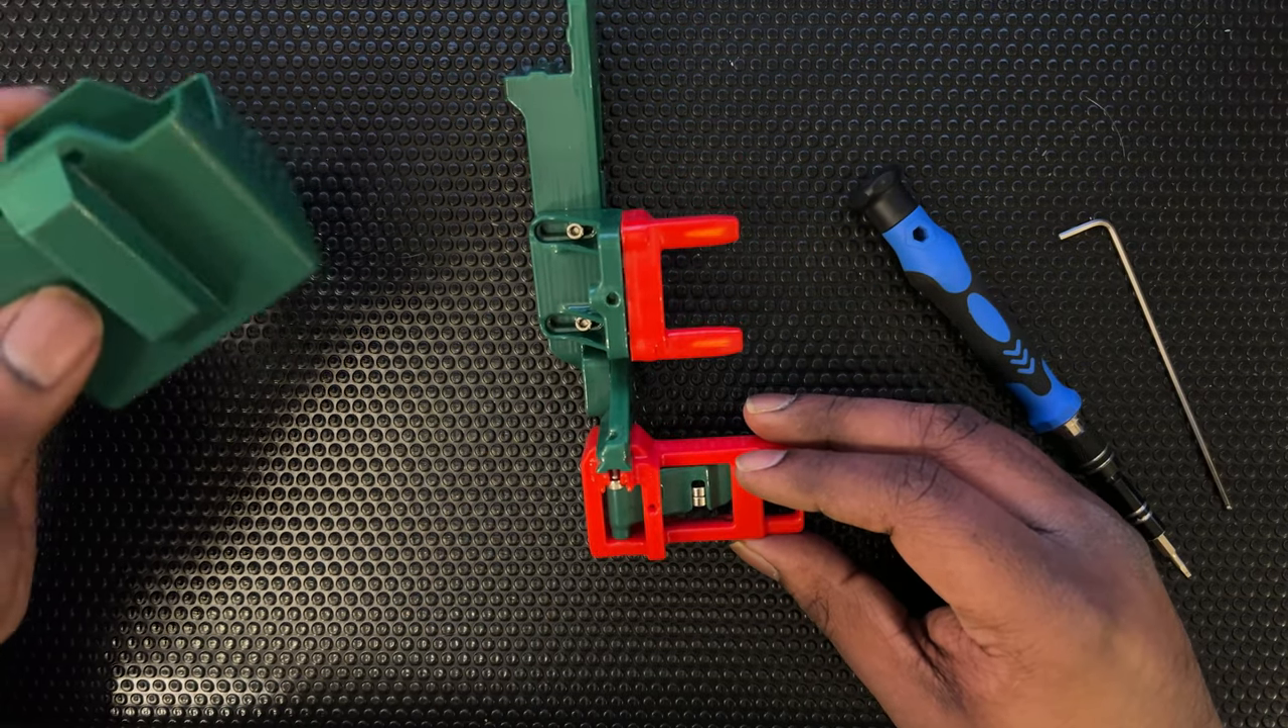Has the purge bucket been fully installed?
No.